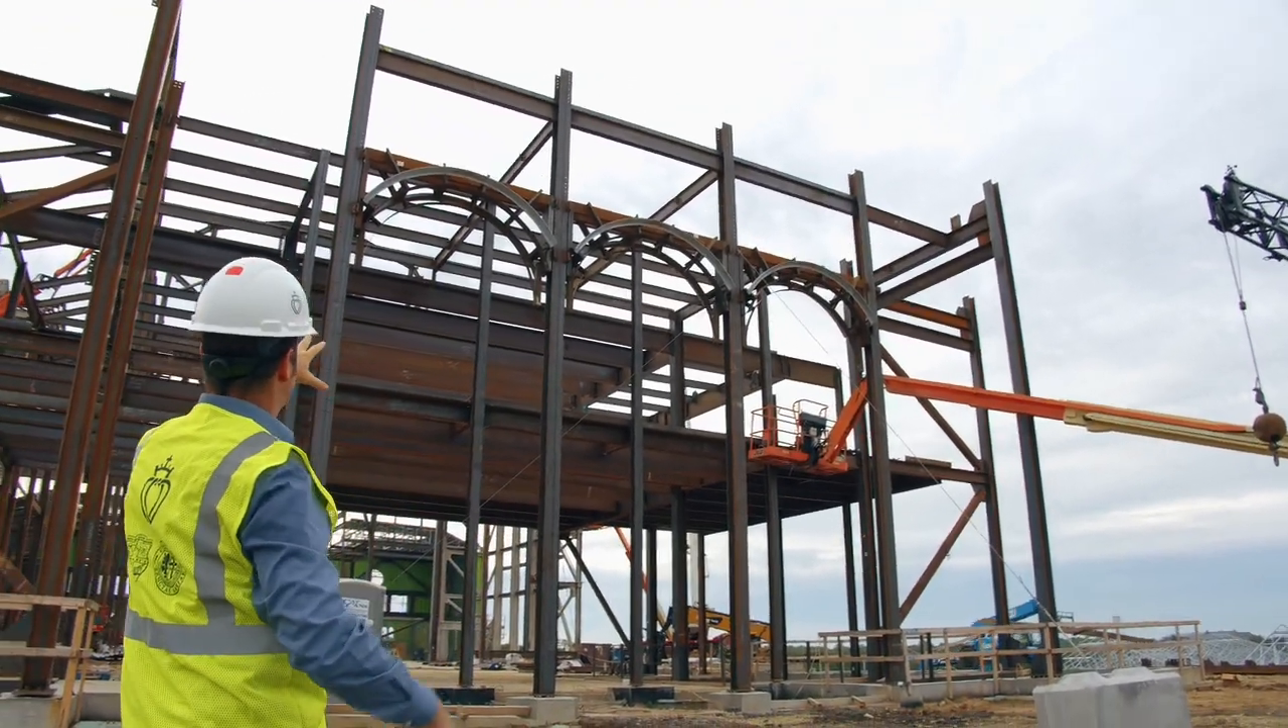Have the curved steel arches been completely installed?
Yes.